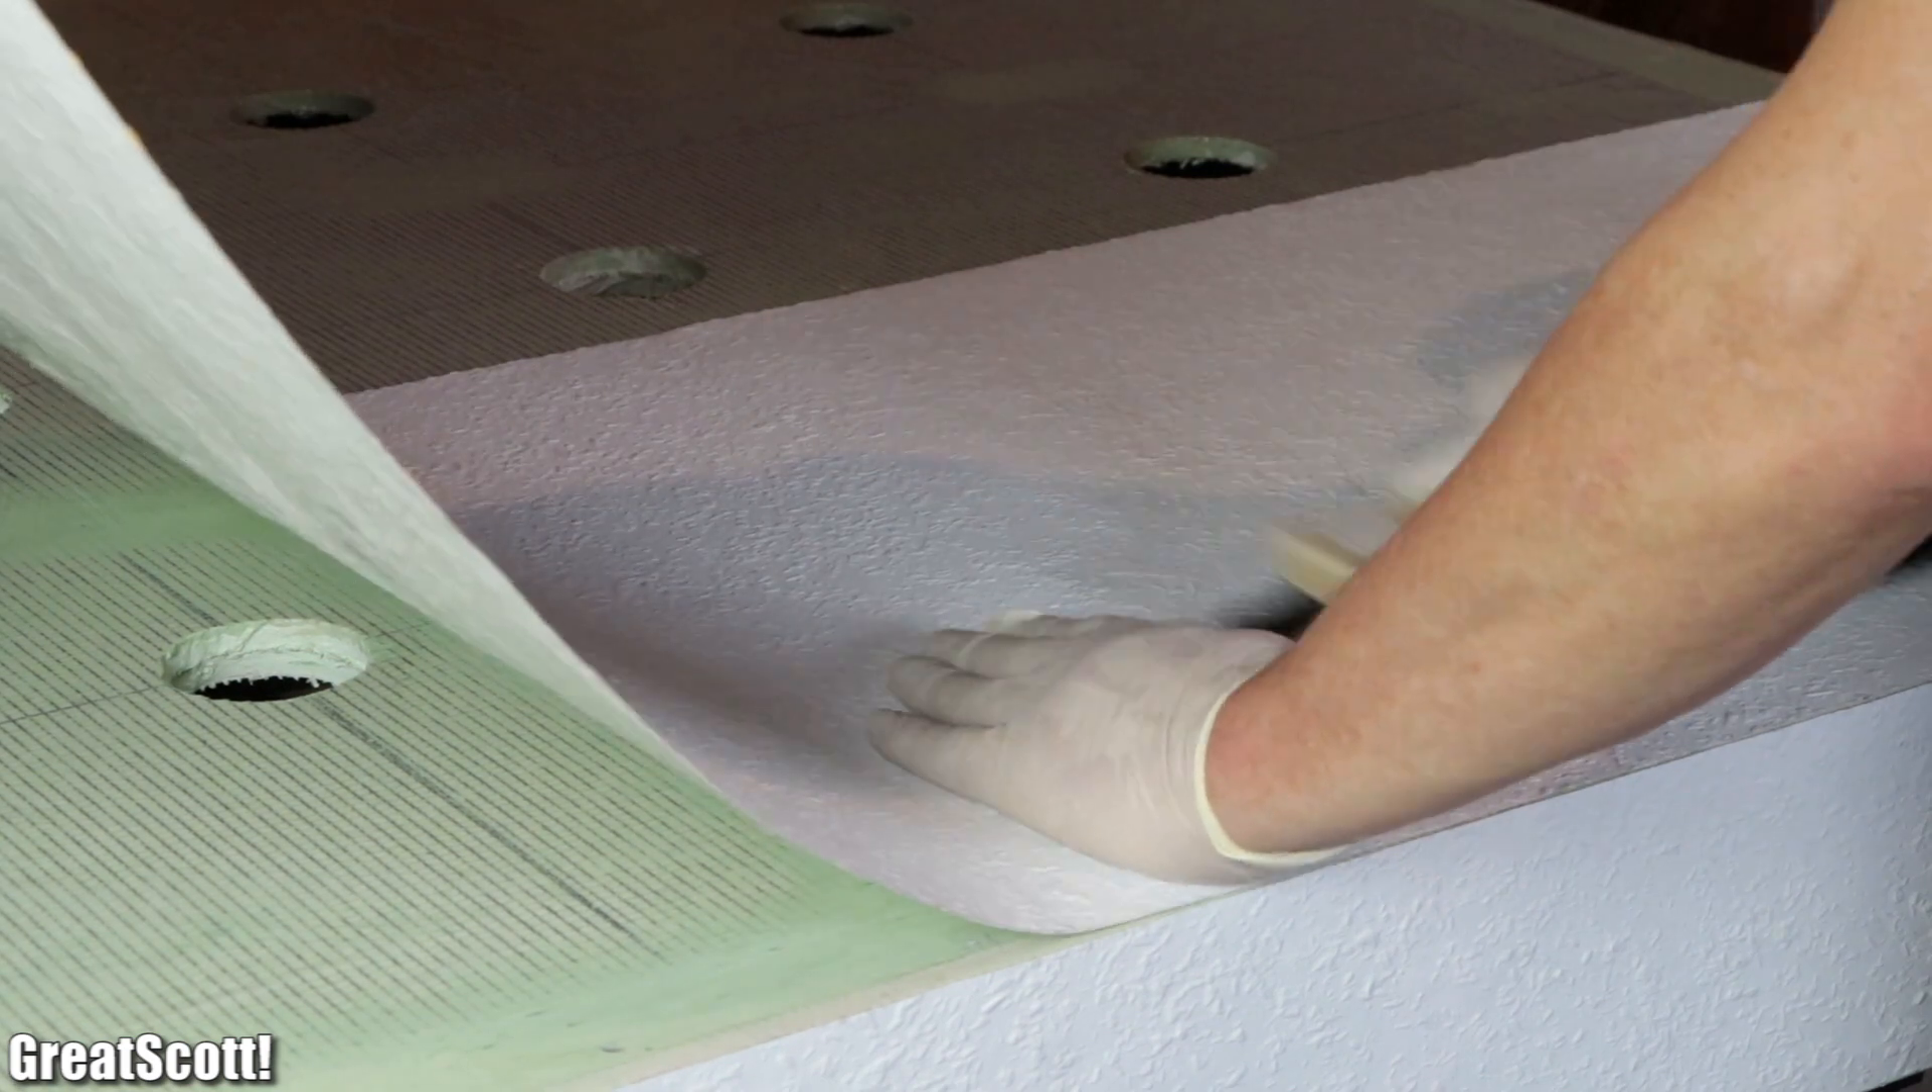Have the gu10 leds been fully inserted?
No.